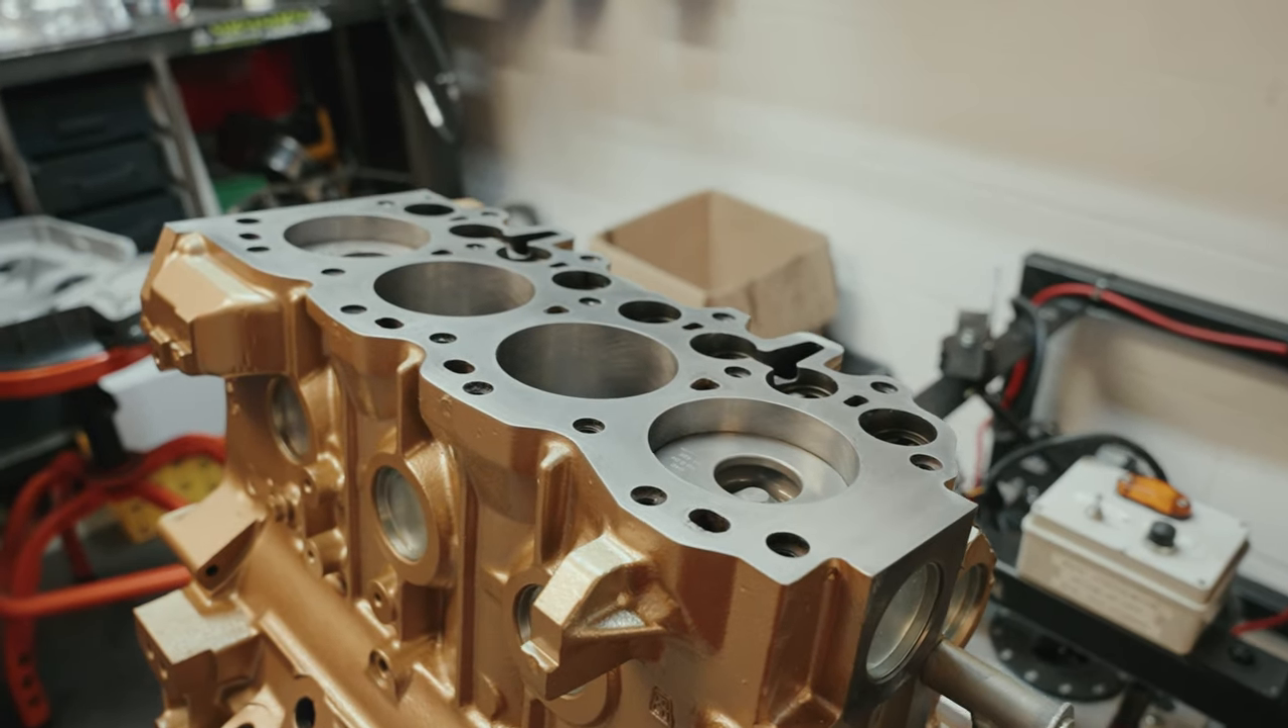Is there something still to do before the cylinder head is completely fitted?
Yes.